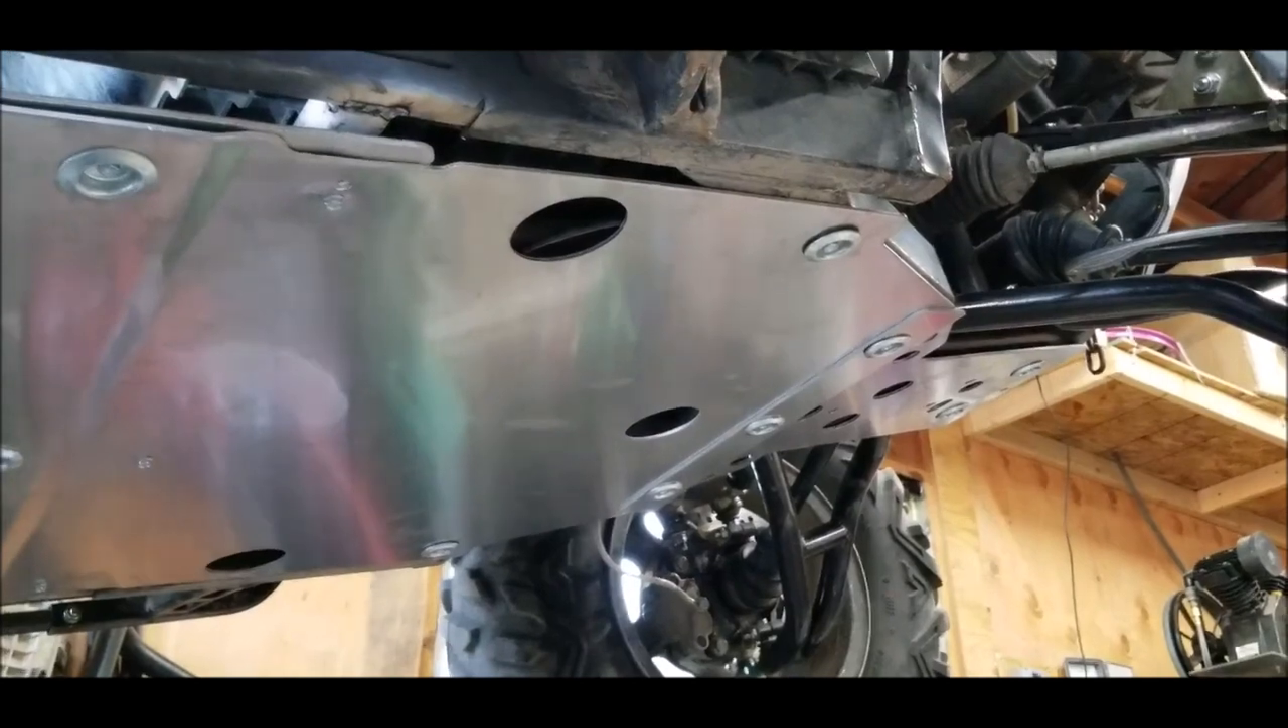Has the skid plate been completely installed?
Yes.